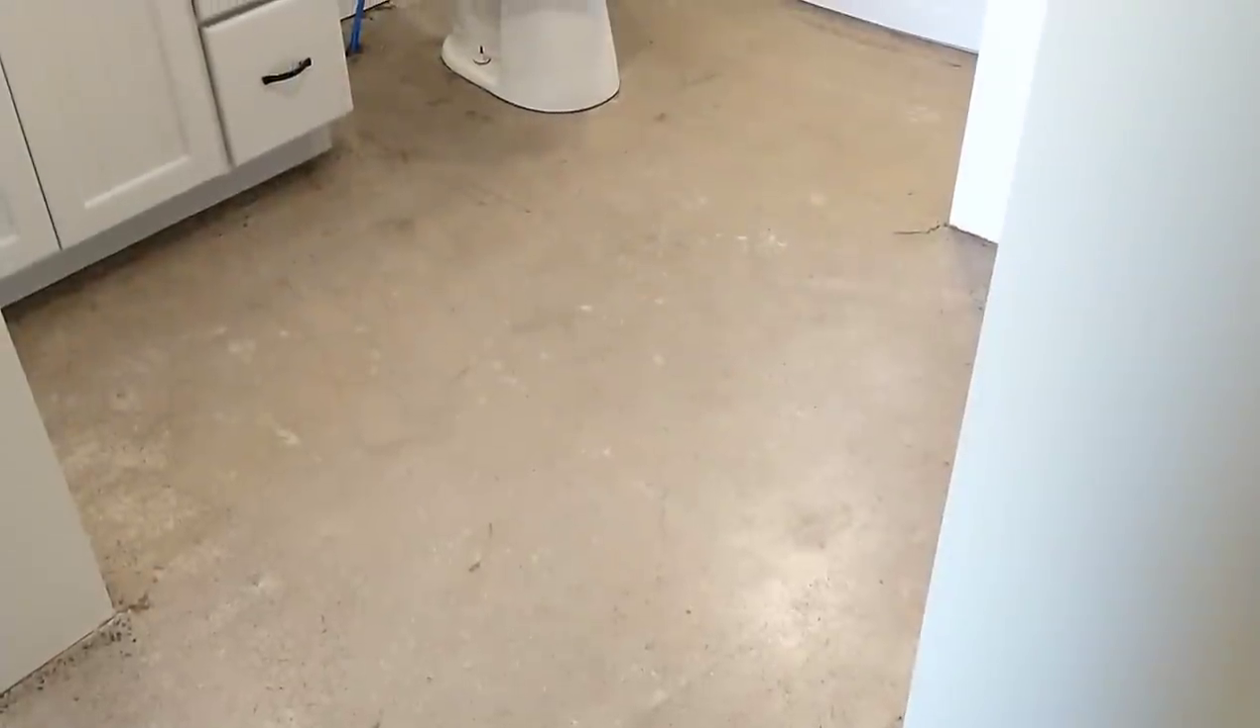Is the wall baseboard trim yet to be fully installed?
Yes.